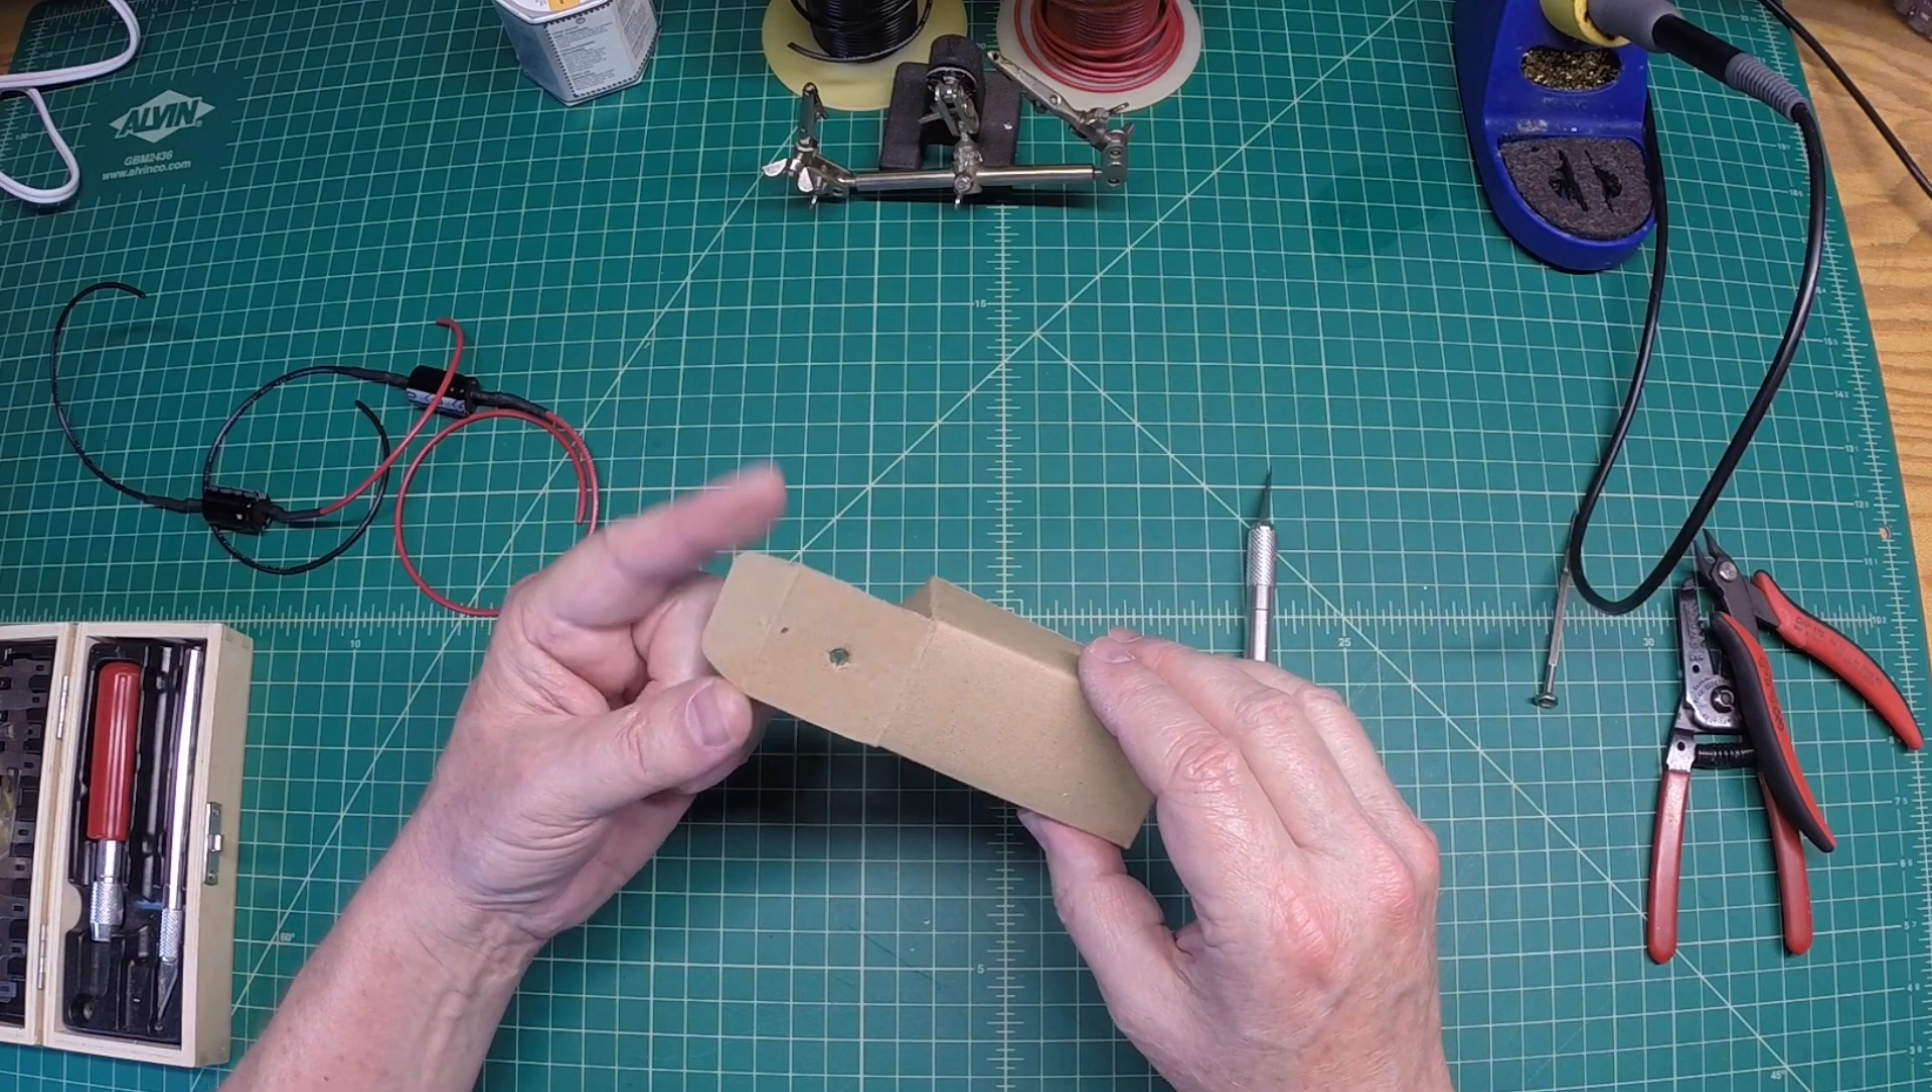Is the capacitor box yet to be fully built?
Yes.